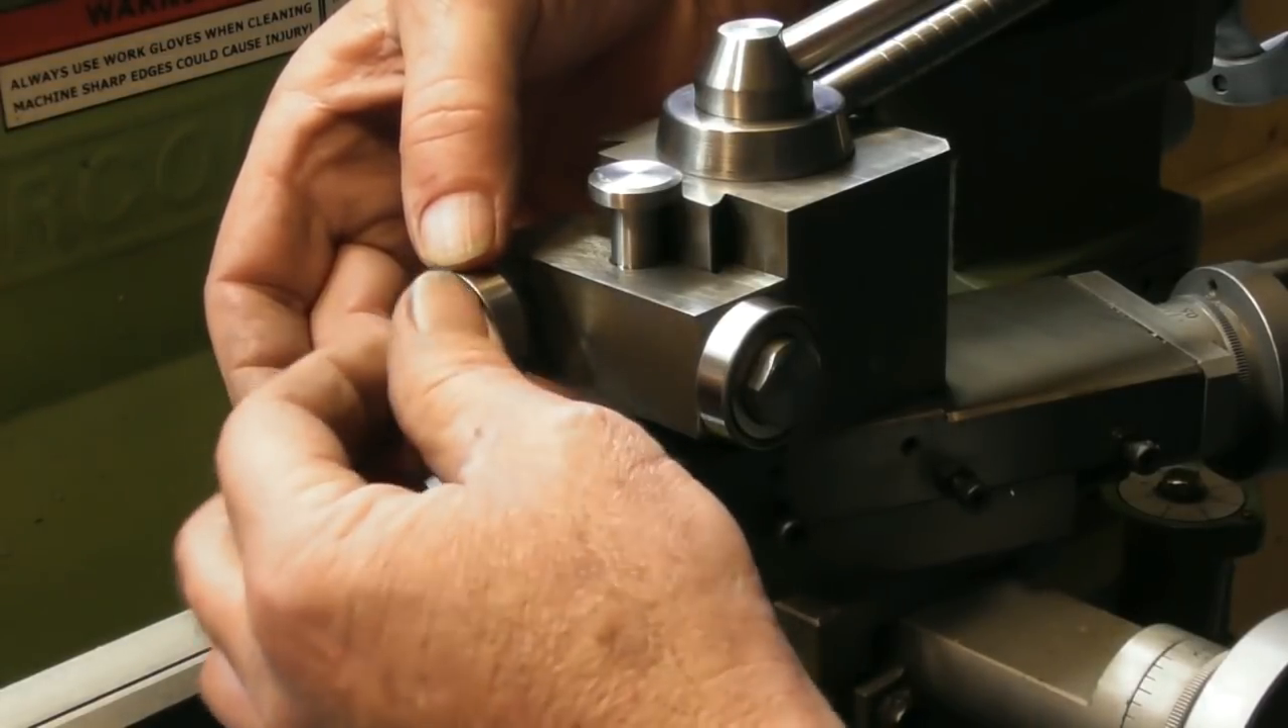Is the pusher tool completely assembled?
No.